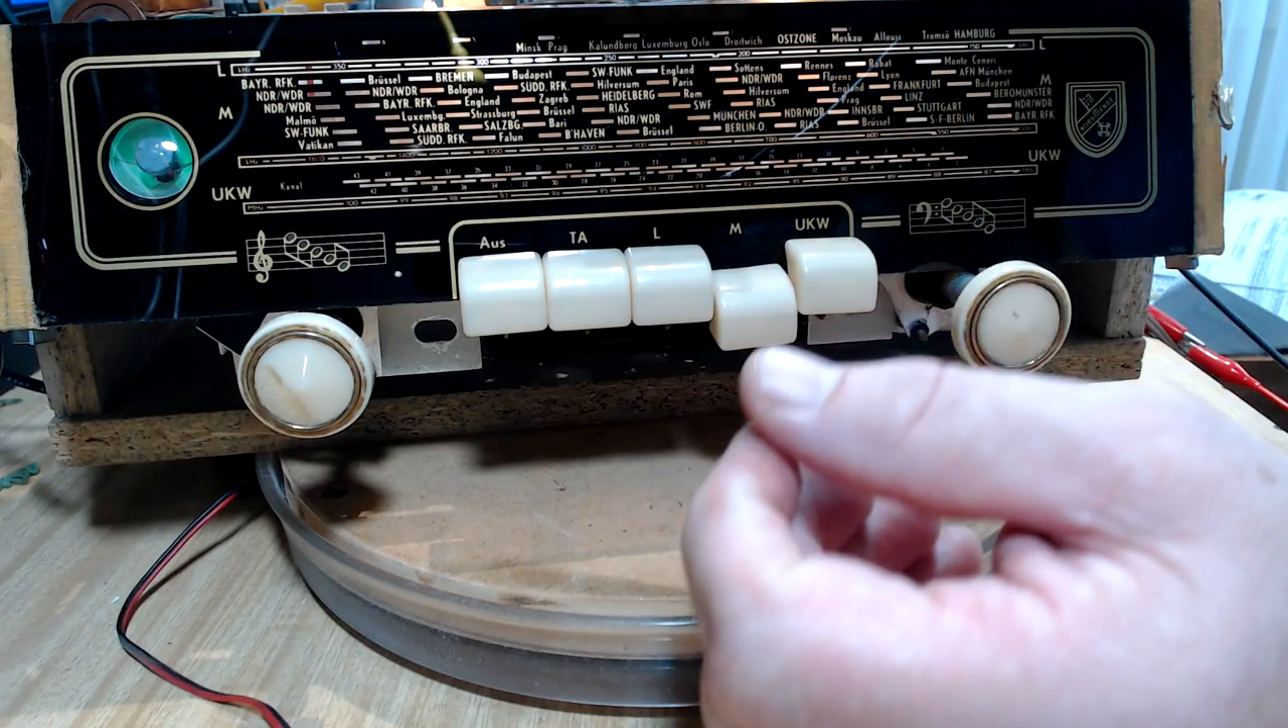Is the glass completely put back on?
Yes.